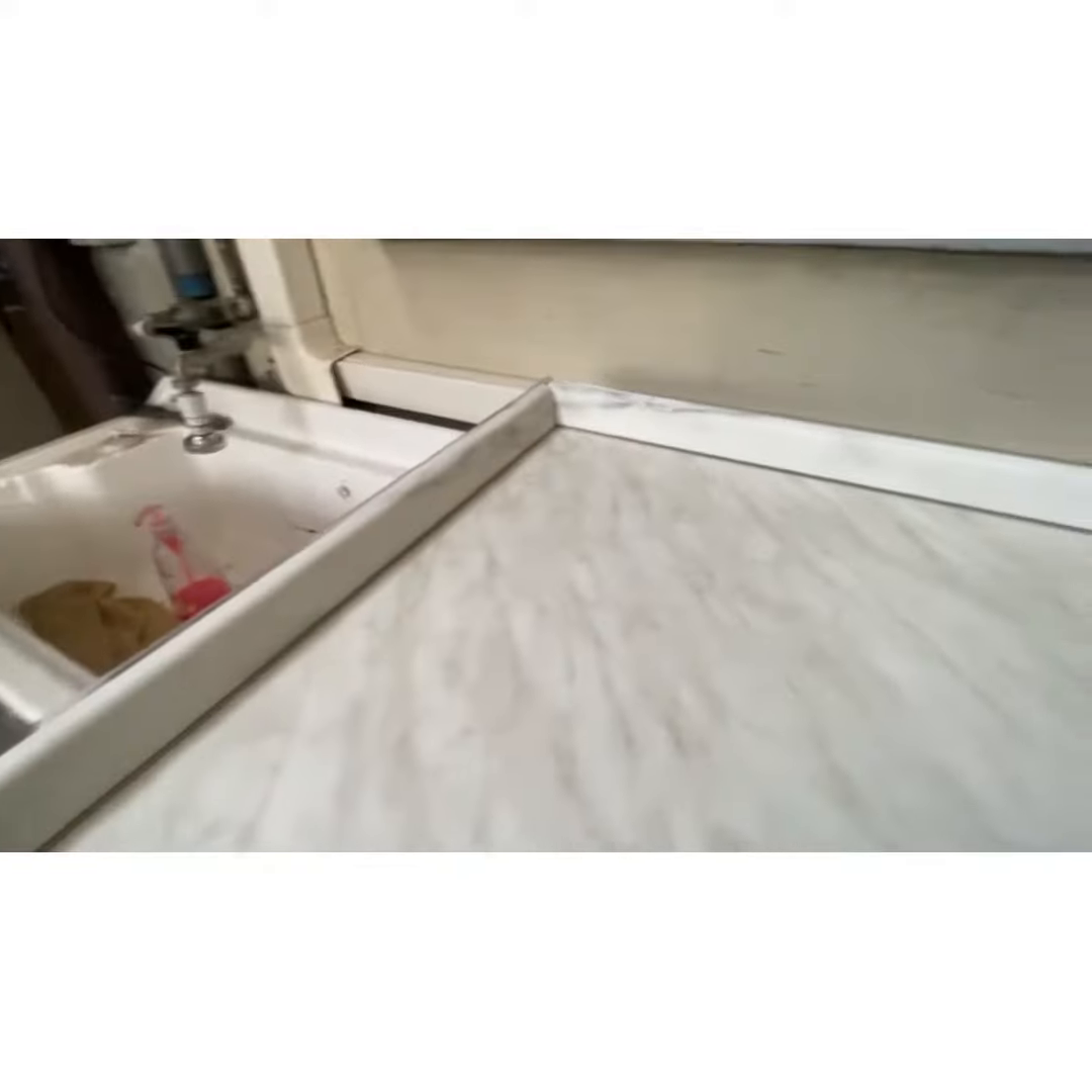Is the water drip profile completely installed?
Yes.